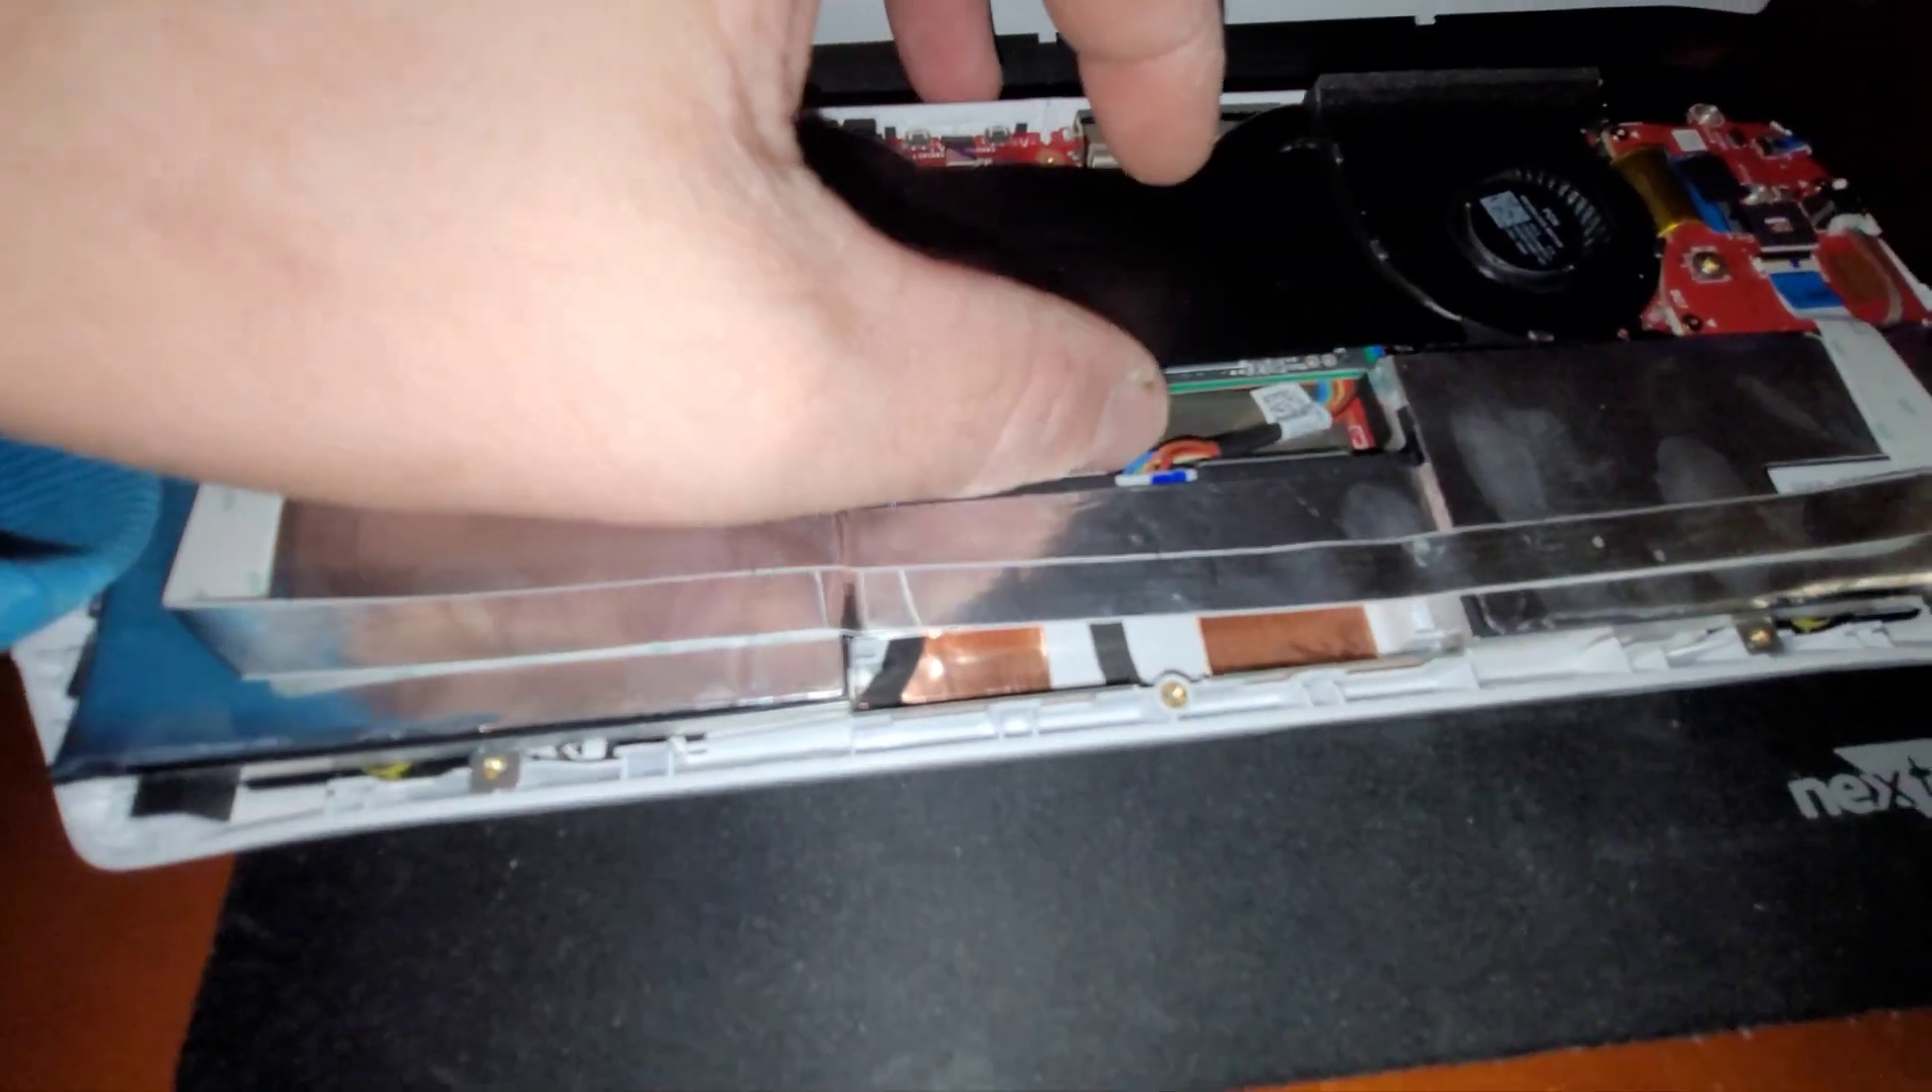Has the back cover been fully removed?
Yes.